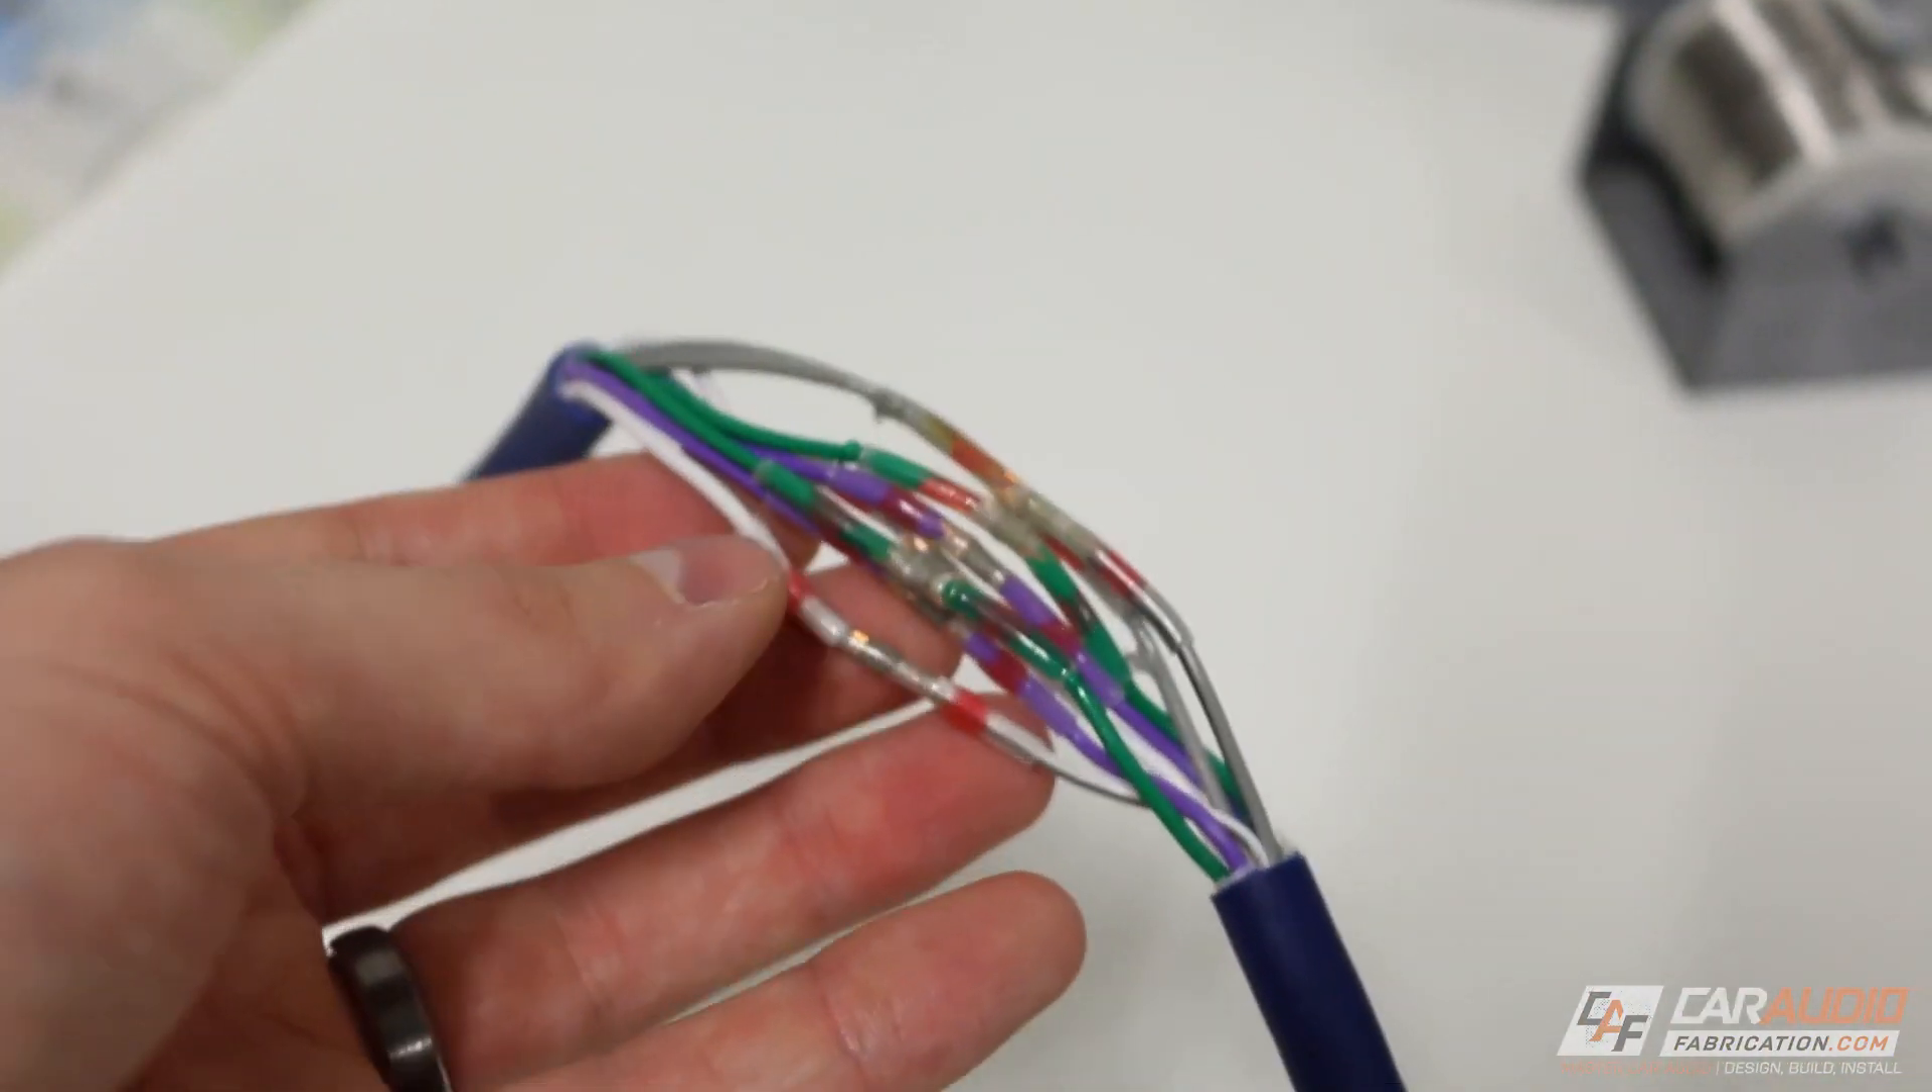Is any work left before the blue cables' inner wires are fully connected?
No.